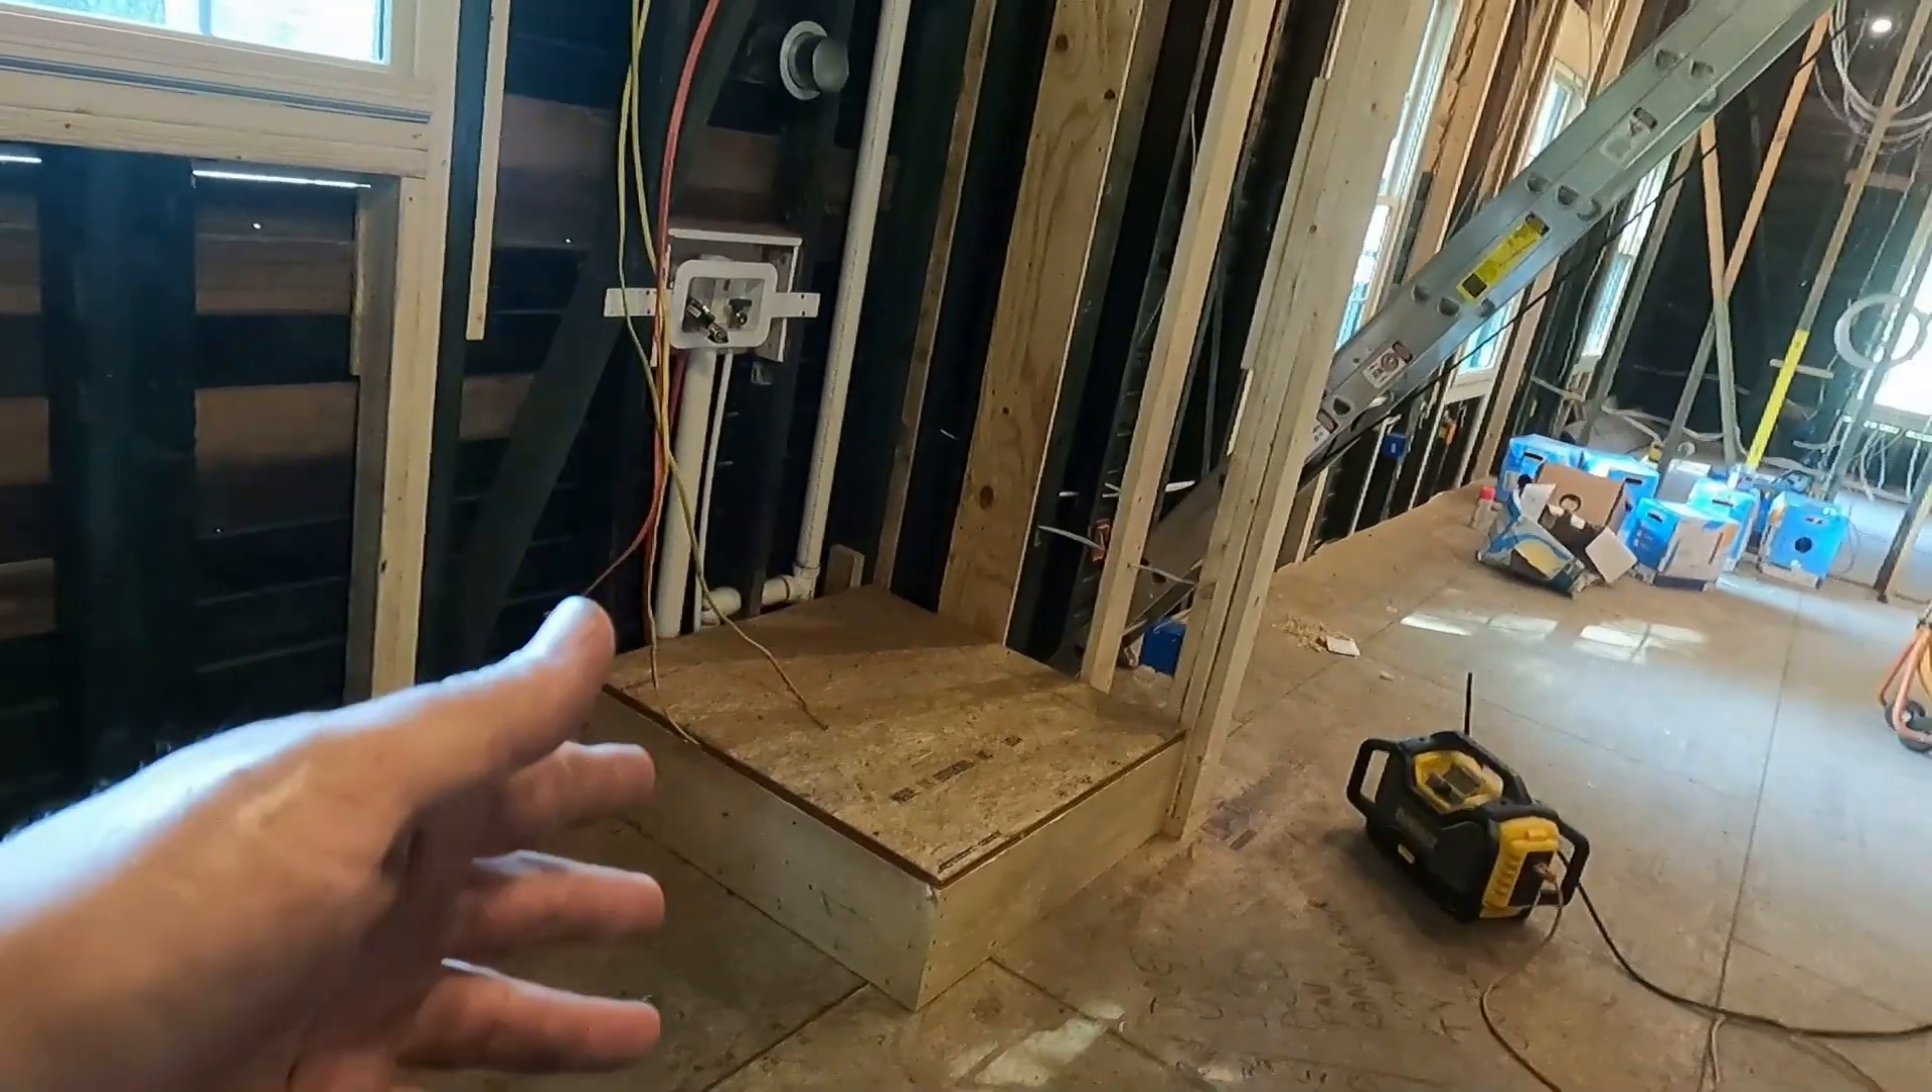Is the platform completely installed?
Yes.